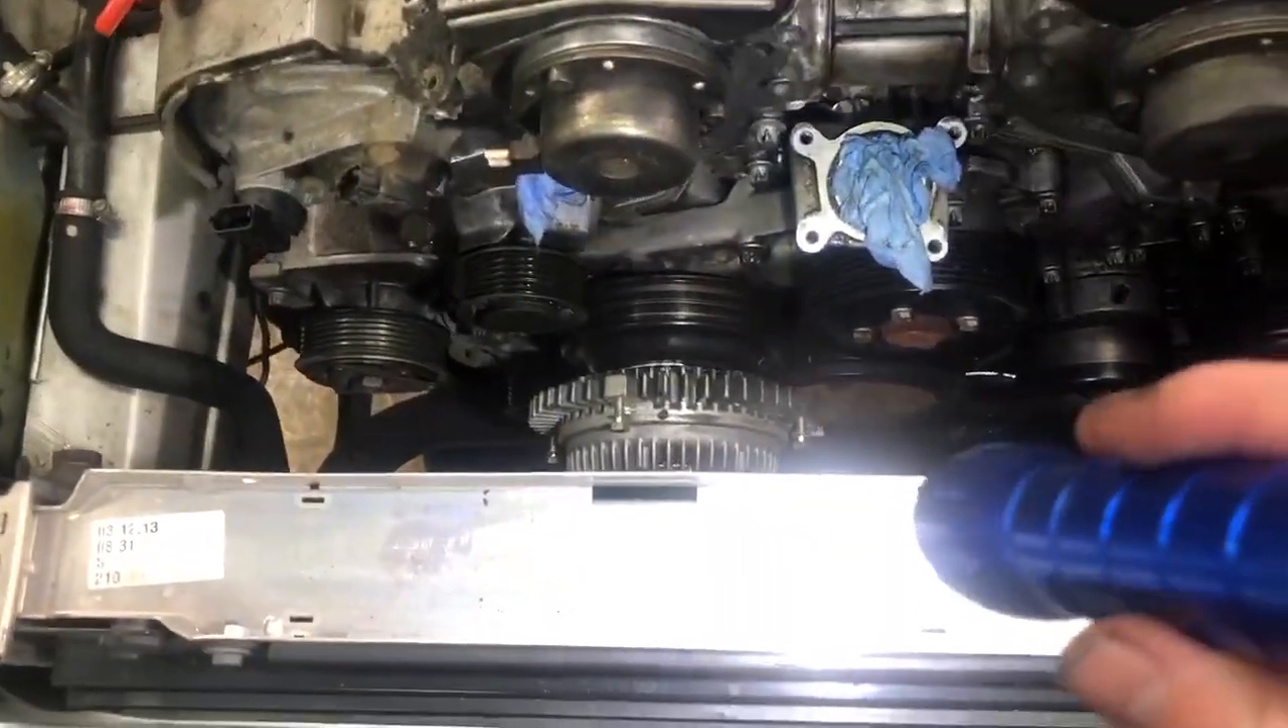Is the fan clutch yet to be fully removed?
Yes.